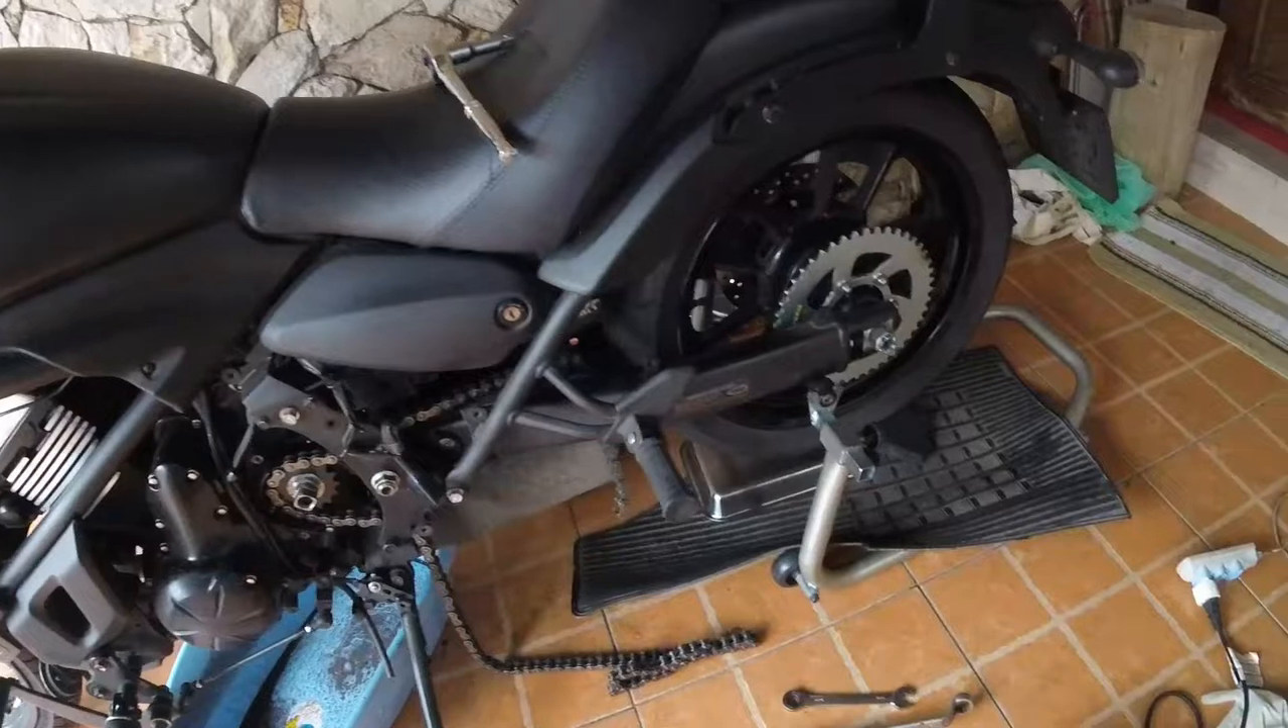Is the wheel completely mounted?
Yes.